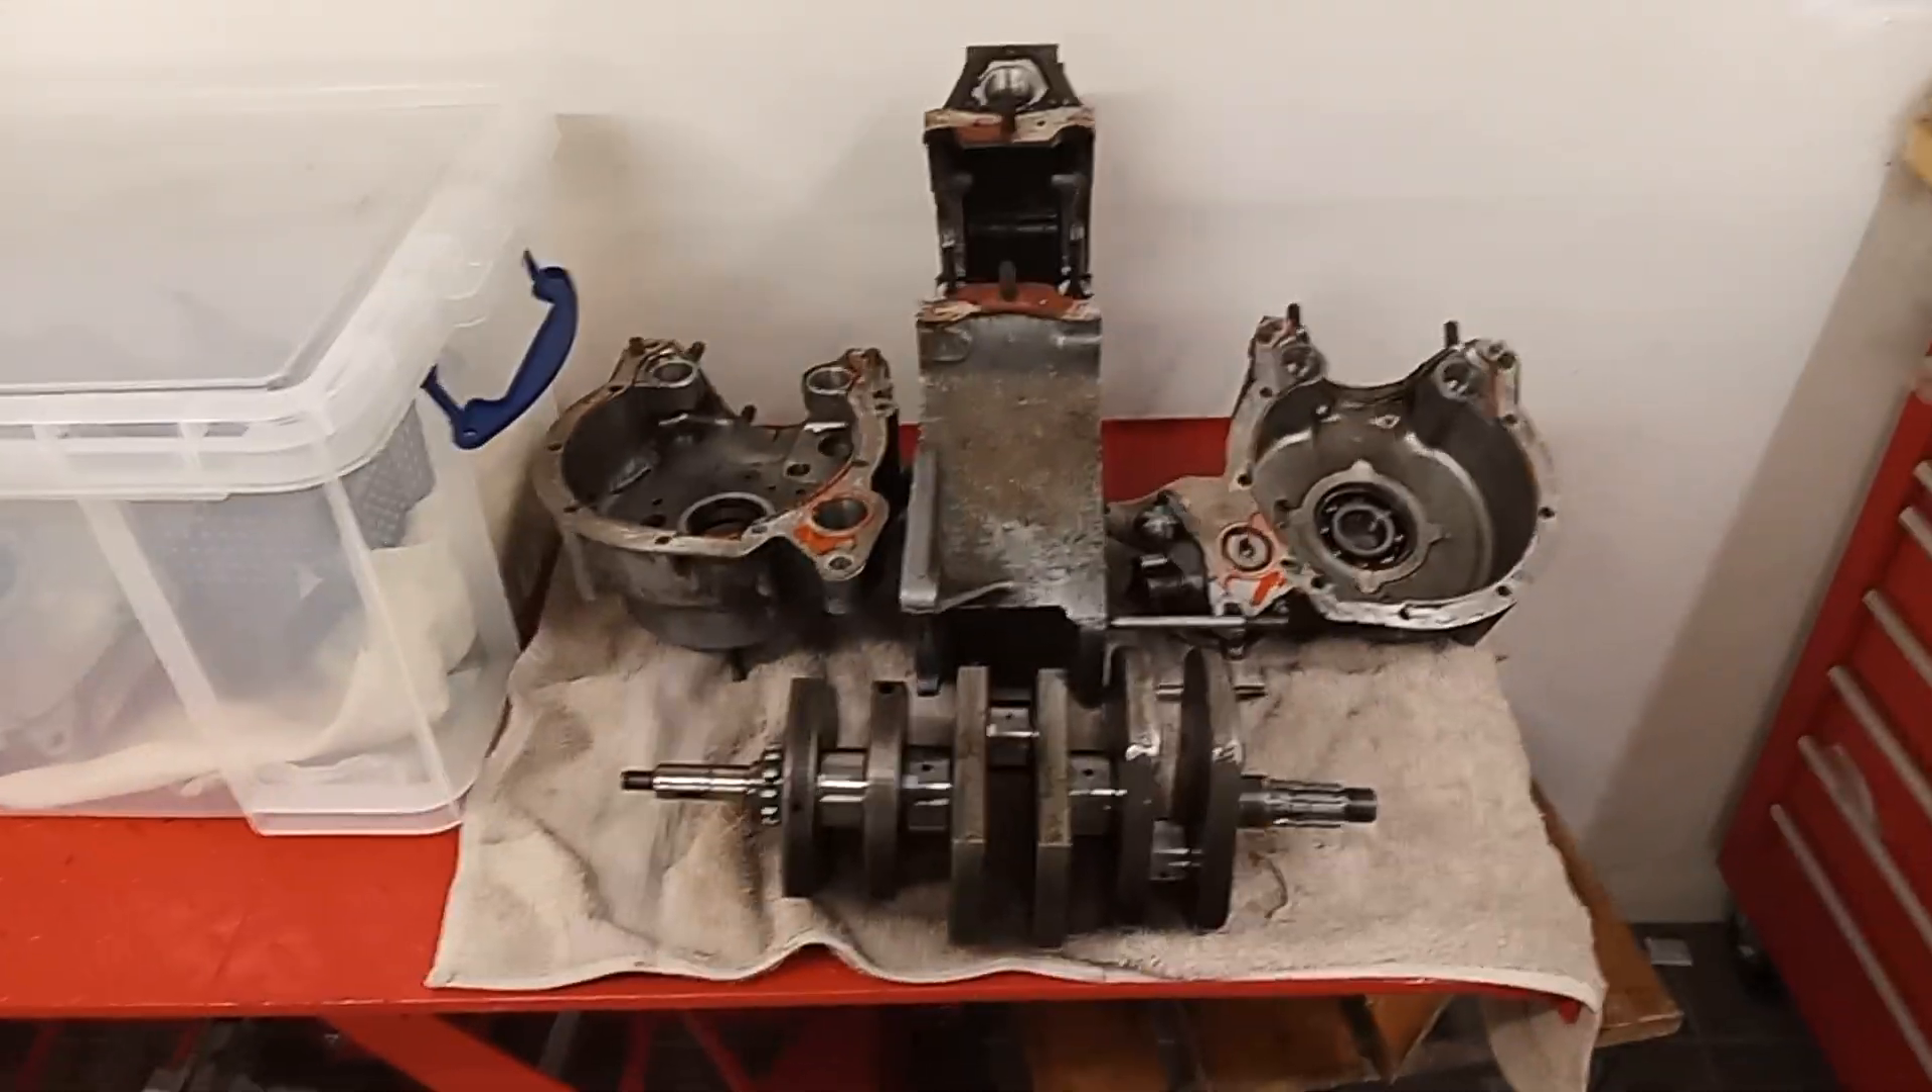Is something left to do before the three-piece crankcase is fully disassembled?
No.